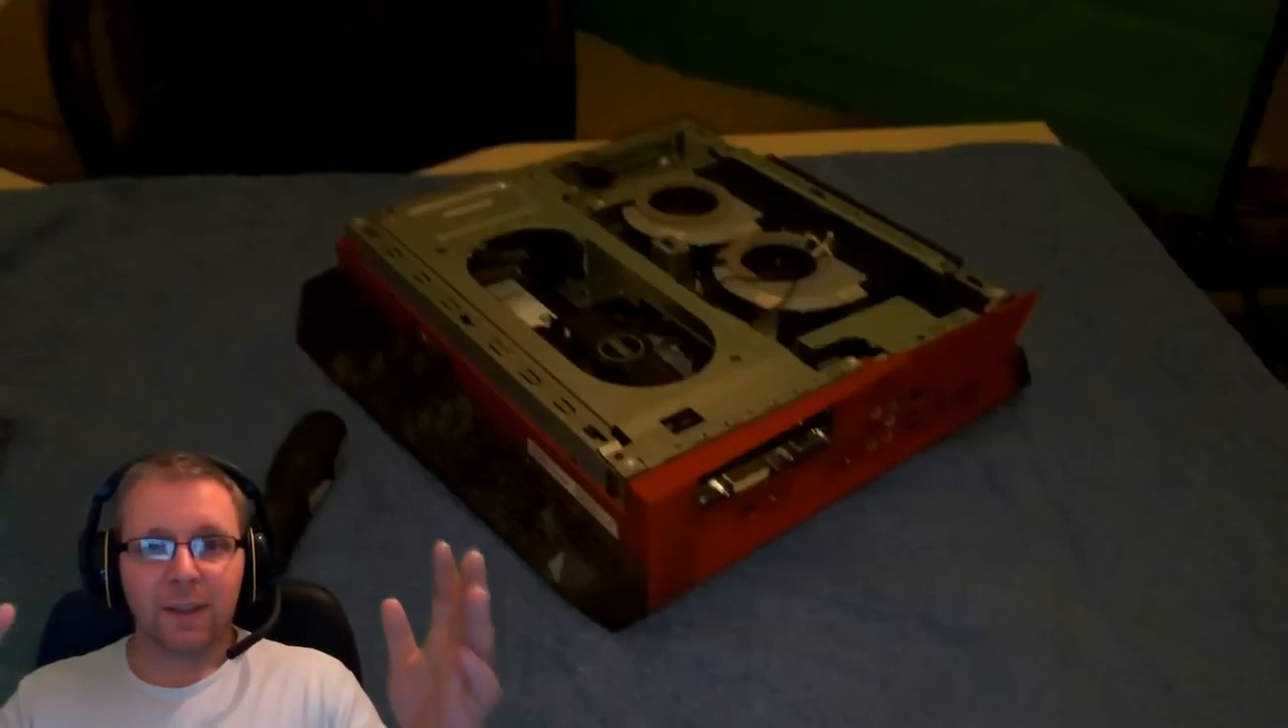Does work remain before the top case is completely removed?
No.